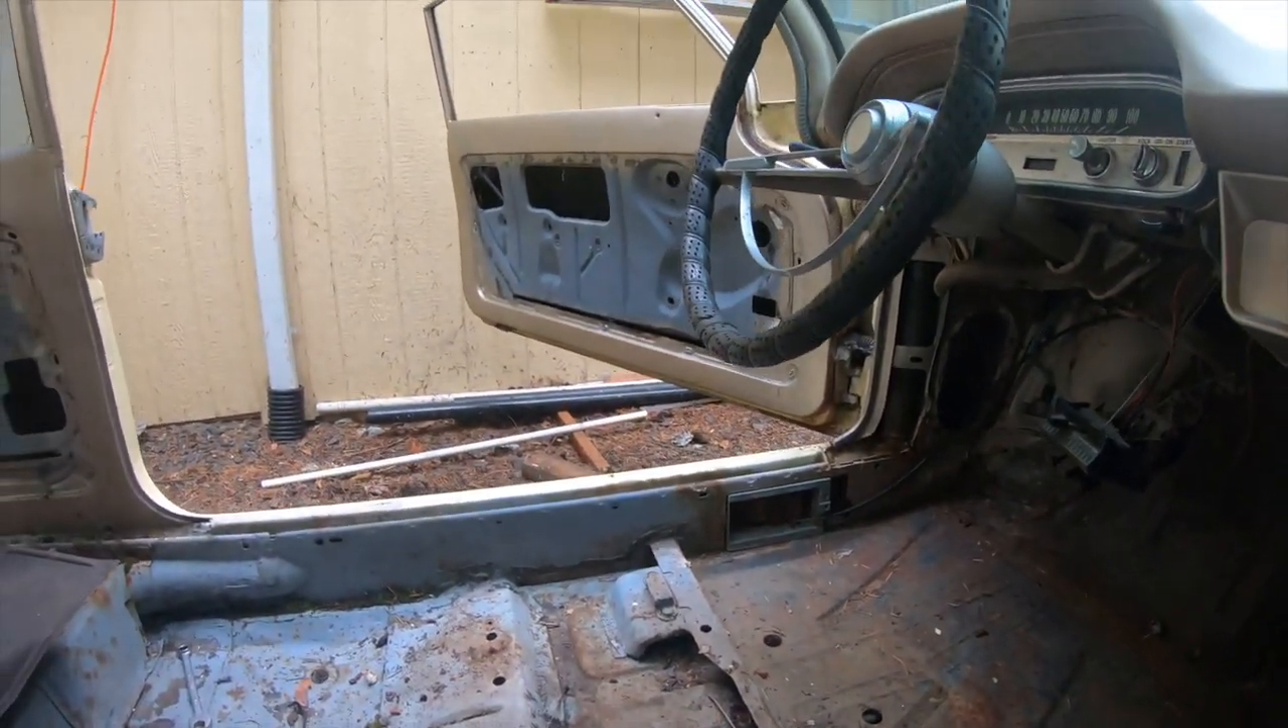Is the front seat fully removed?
Yes.